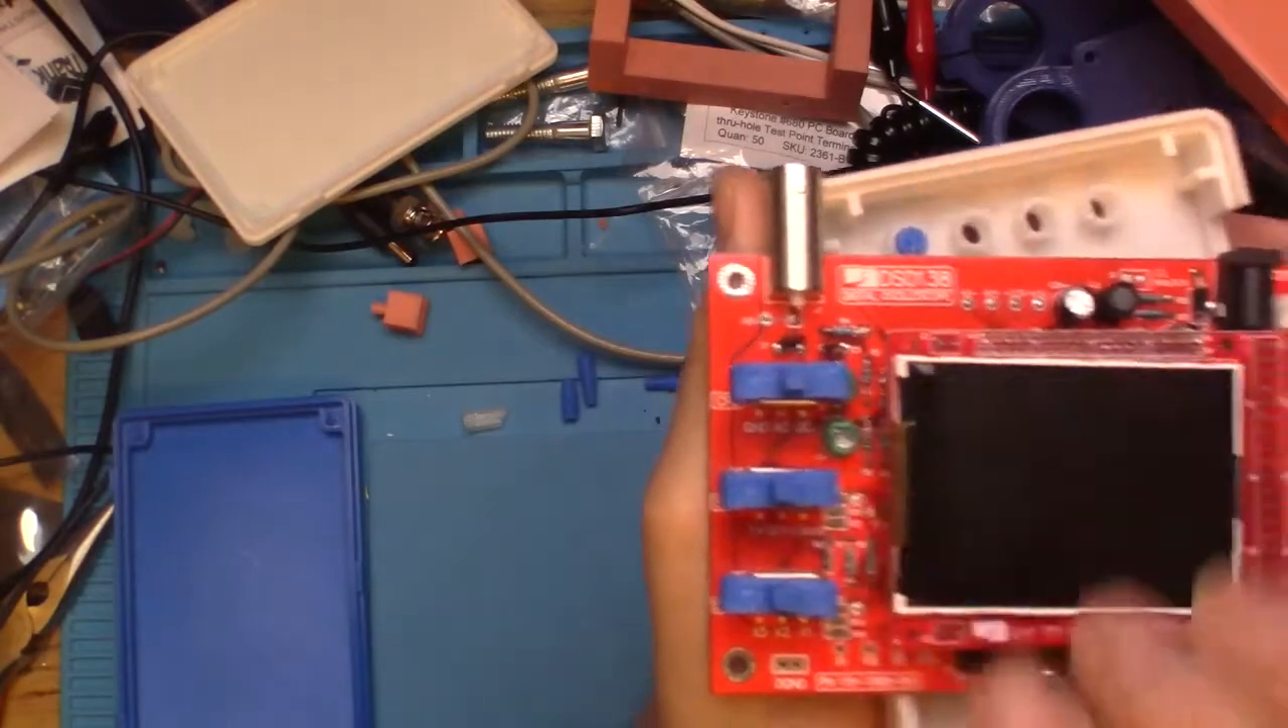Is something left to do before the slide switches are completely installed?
No.